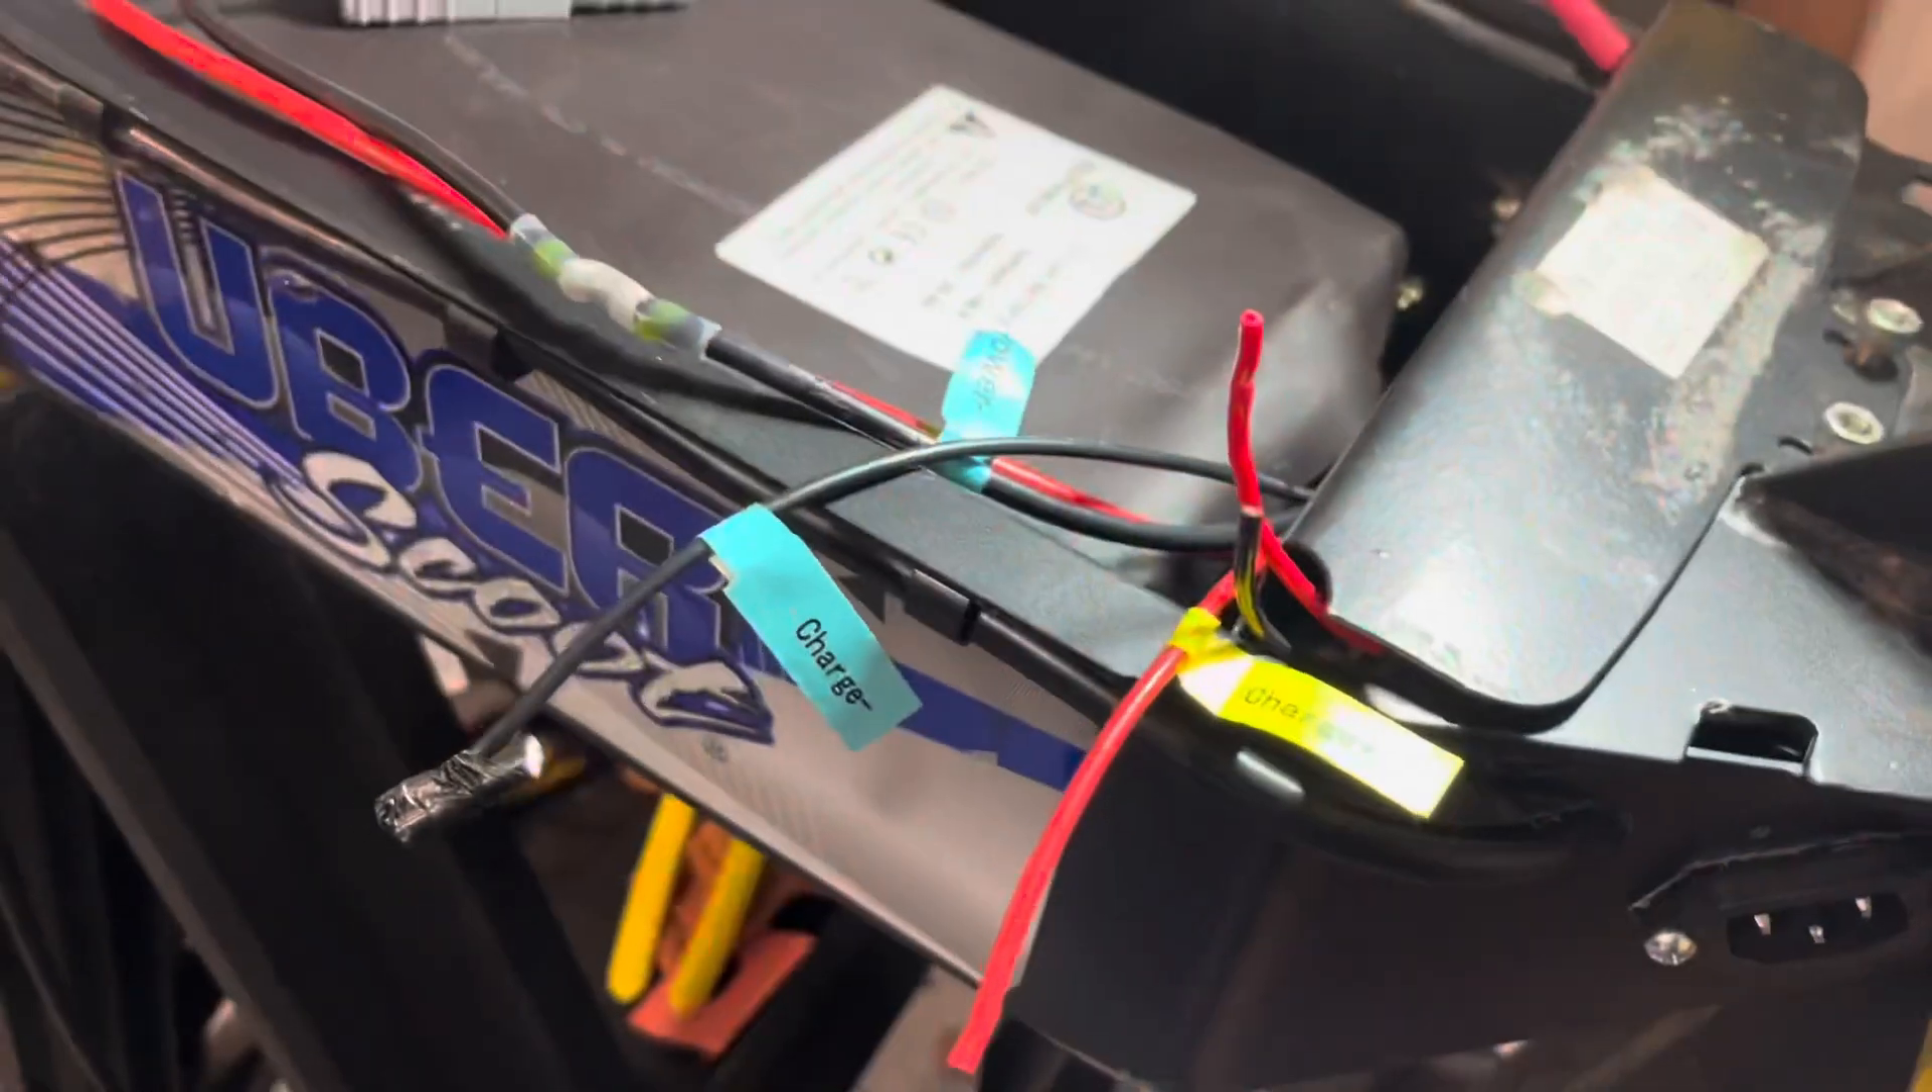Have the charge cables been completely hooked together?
No.